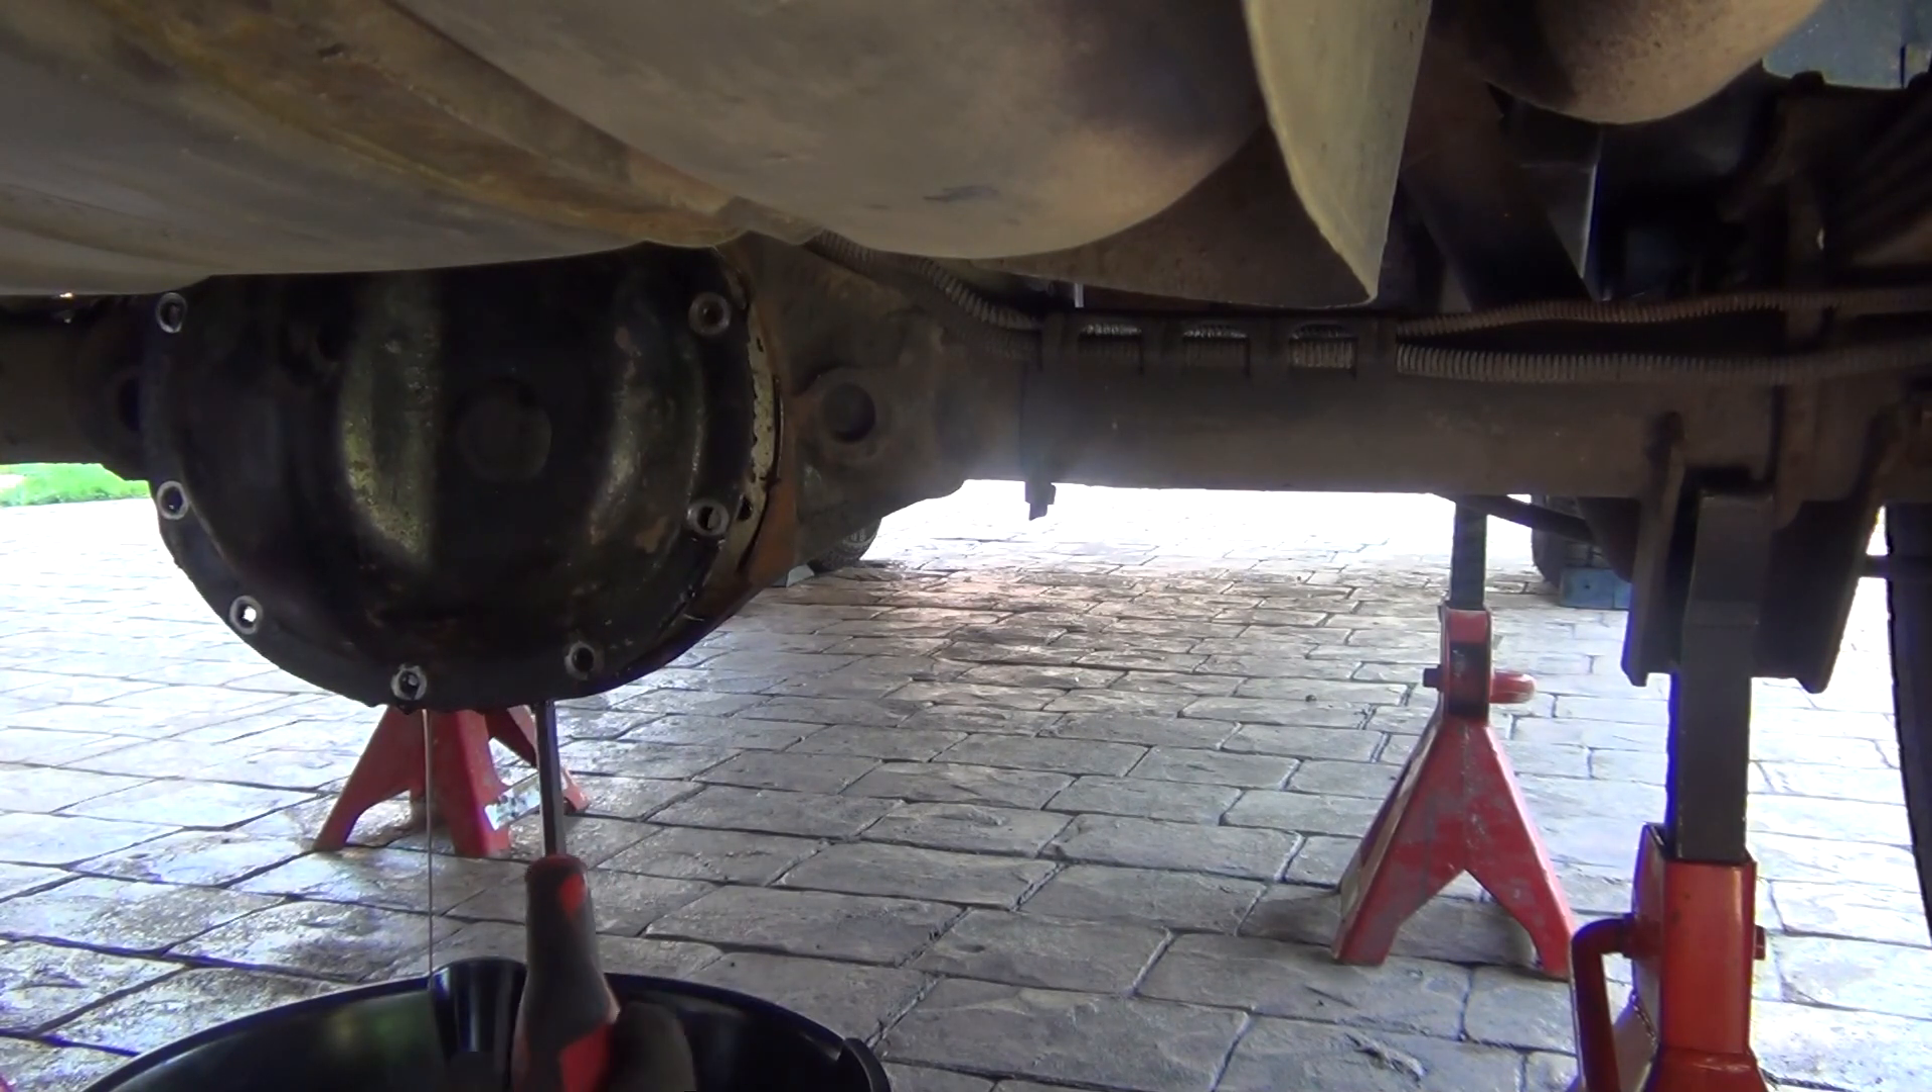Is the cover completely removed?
No.